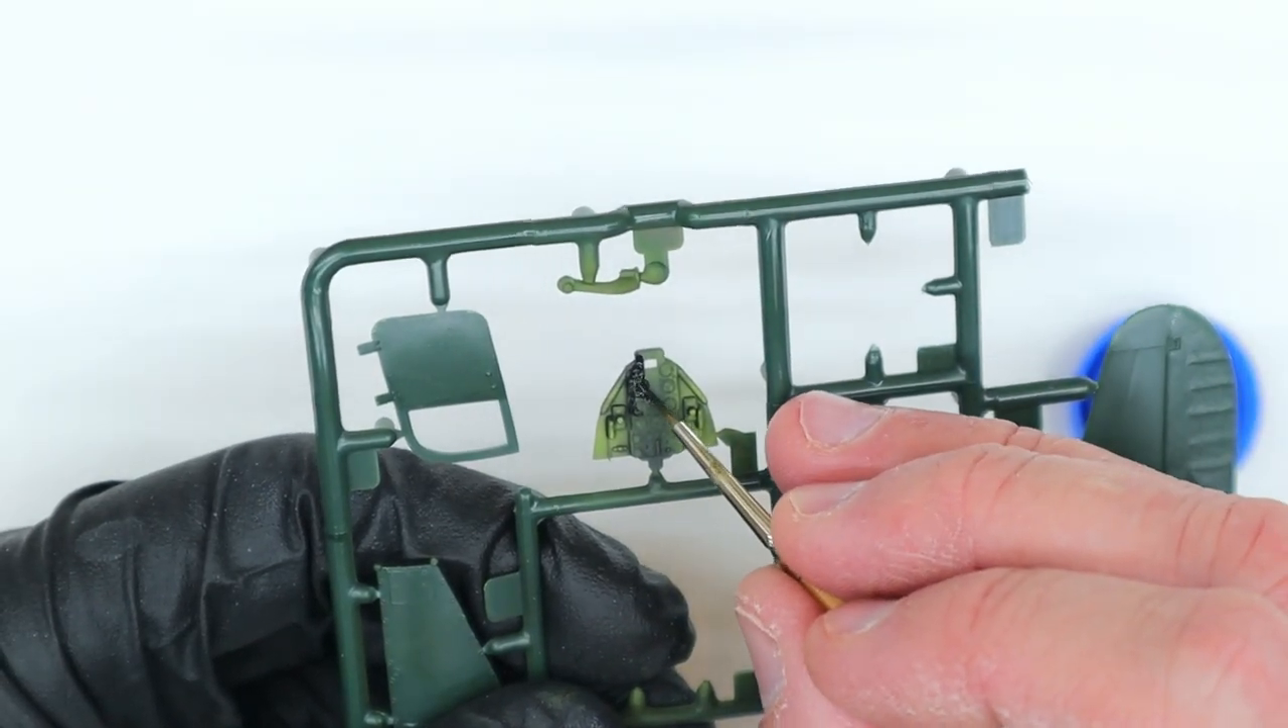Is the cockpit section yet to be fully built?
Yes.